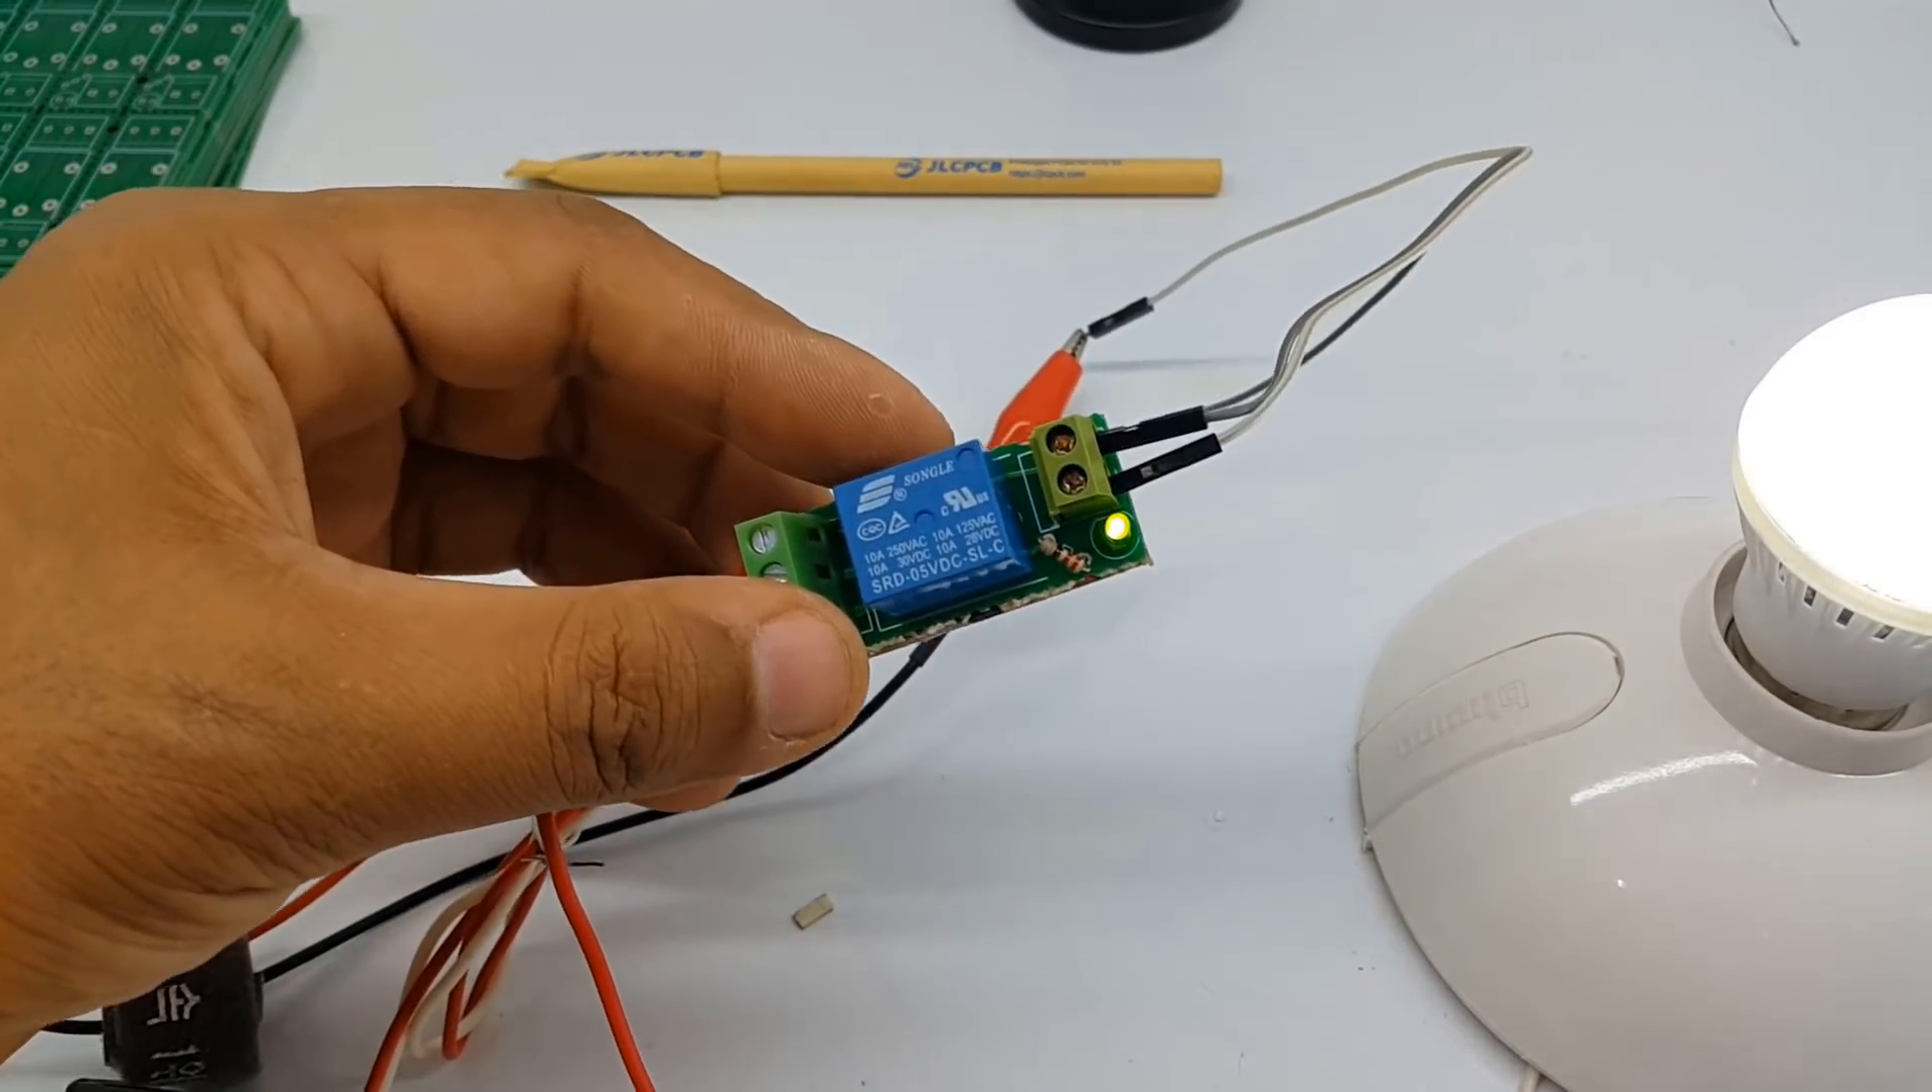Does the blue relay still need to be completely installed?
No.